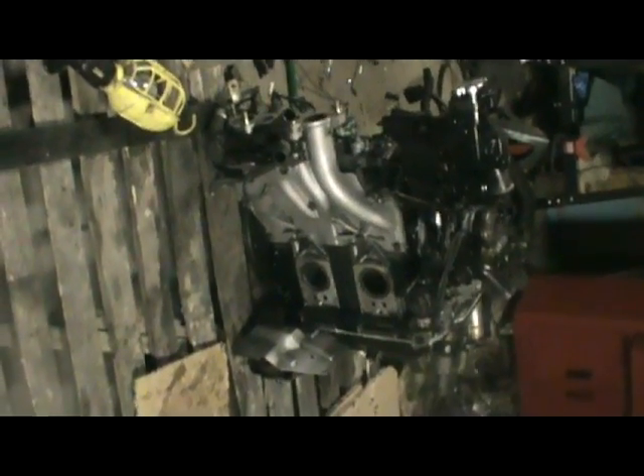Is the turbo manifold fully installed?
No.